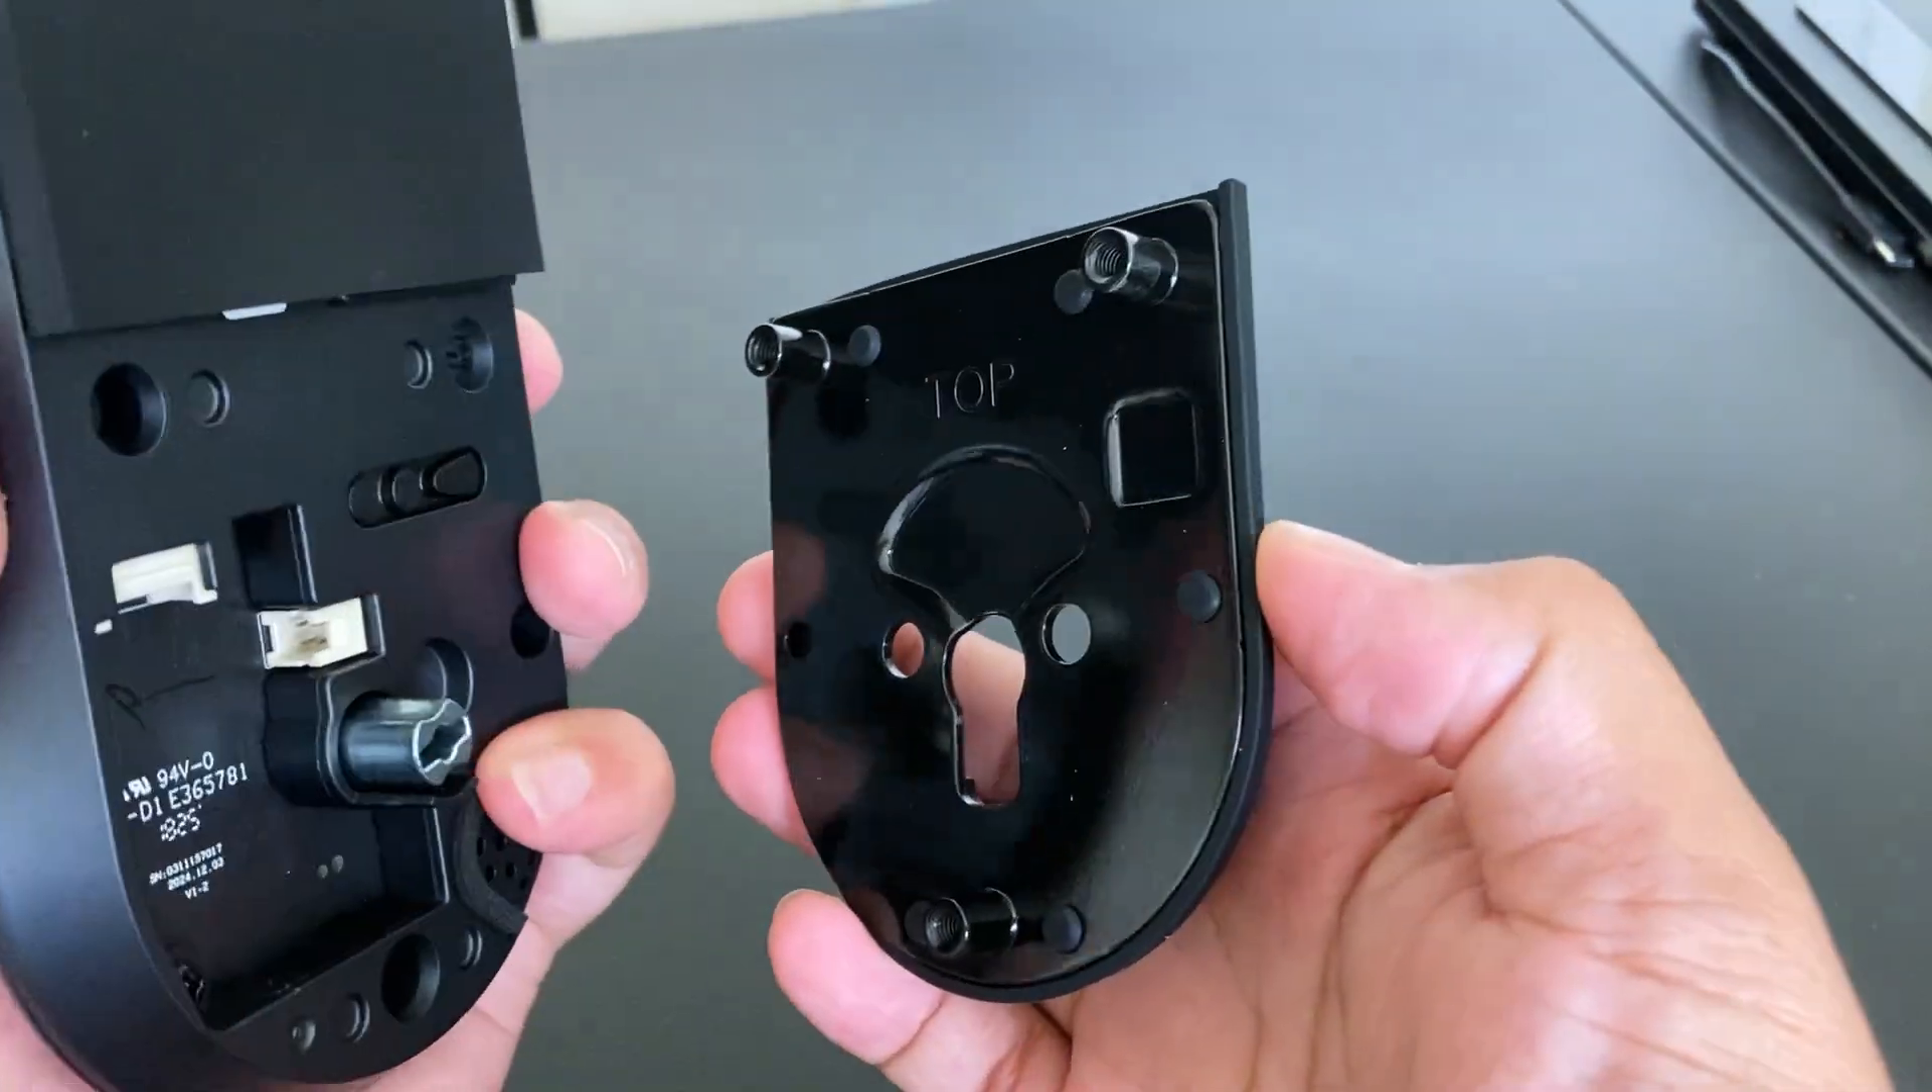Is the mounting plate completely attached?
No.